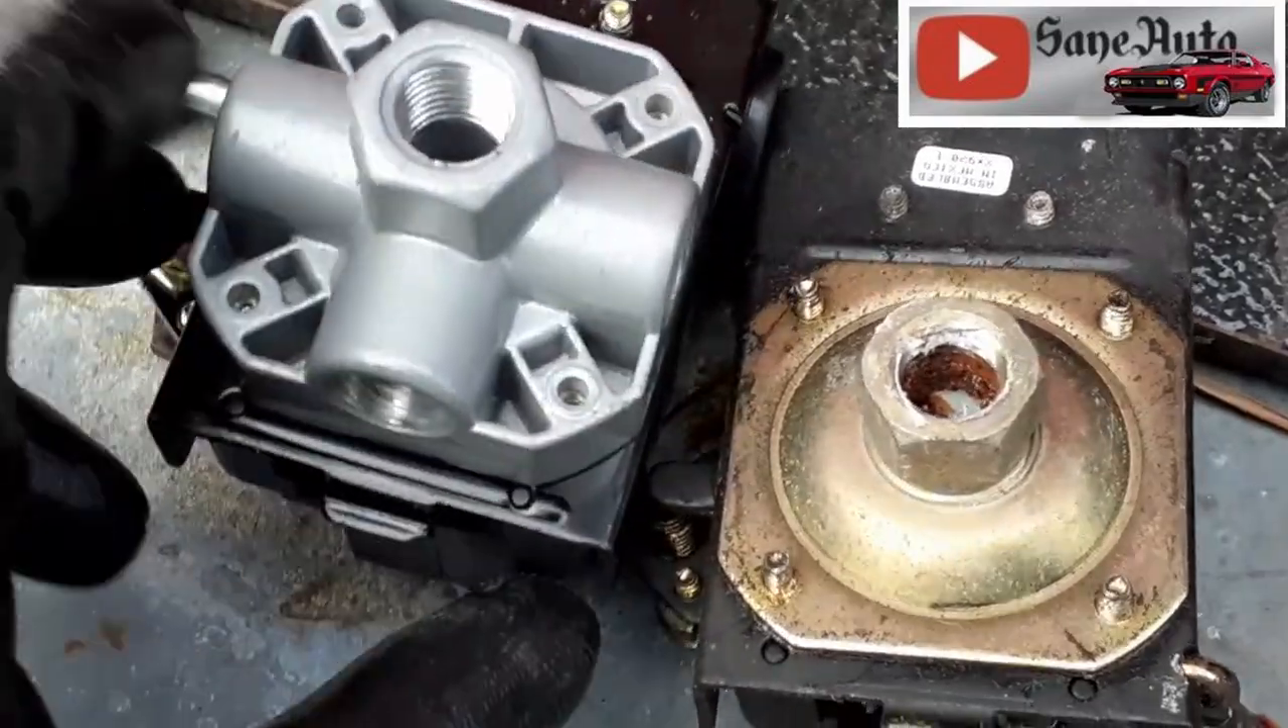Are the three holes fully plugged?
No.